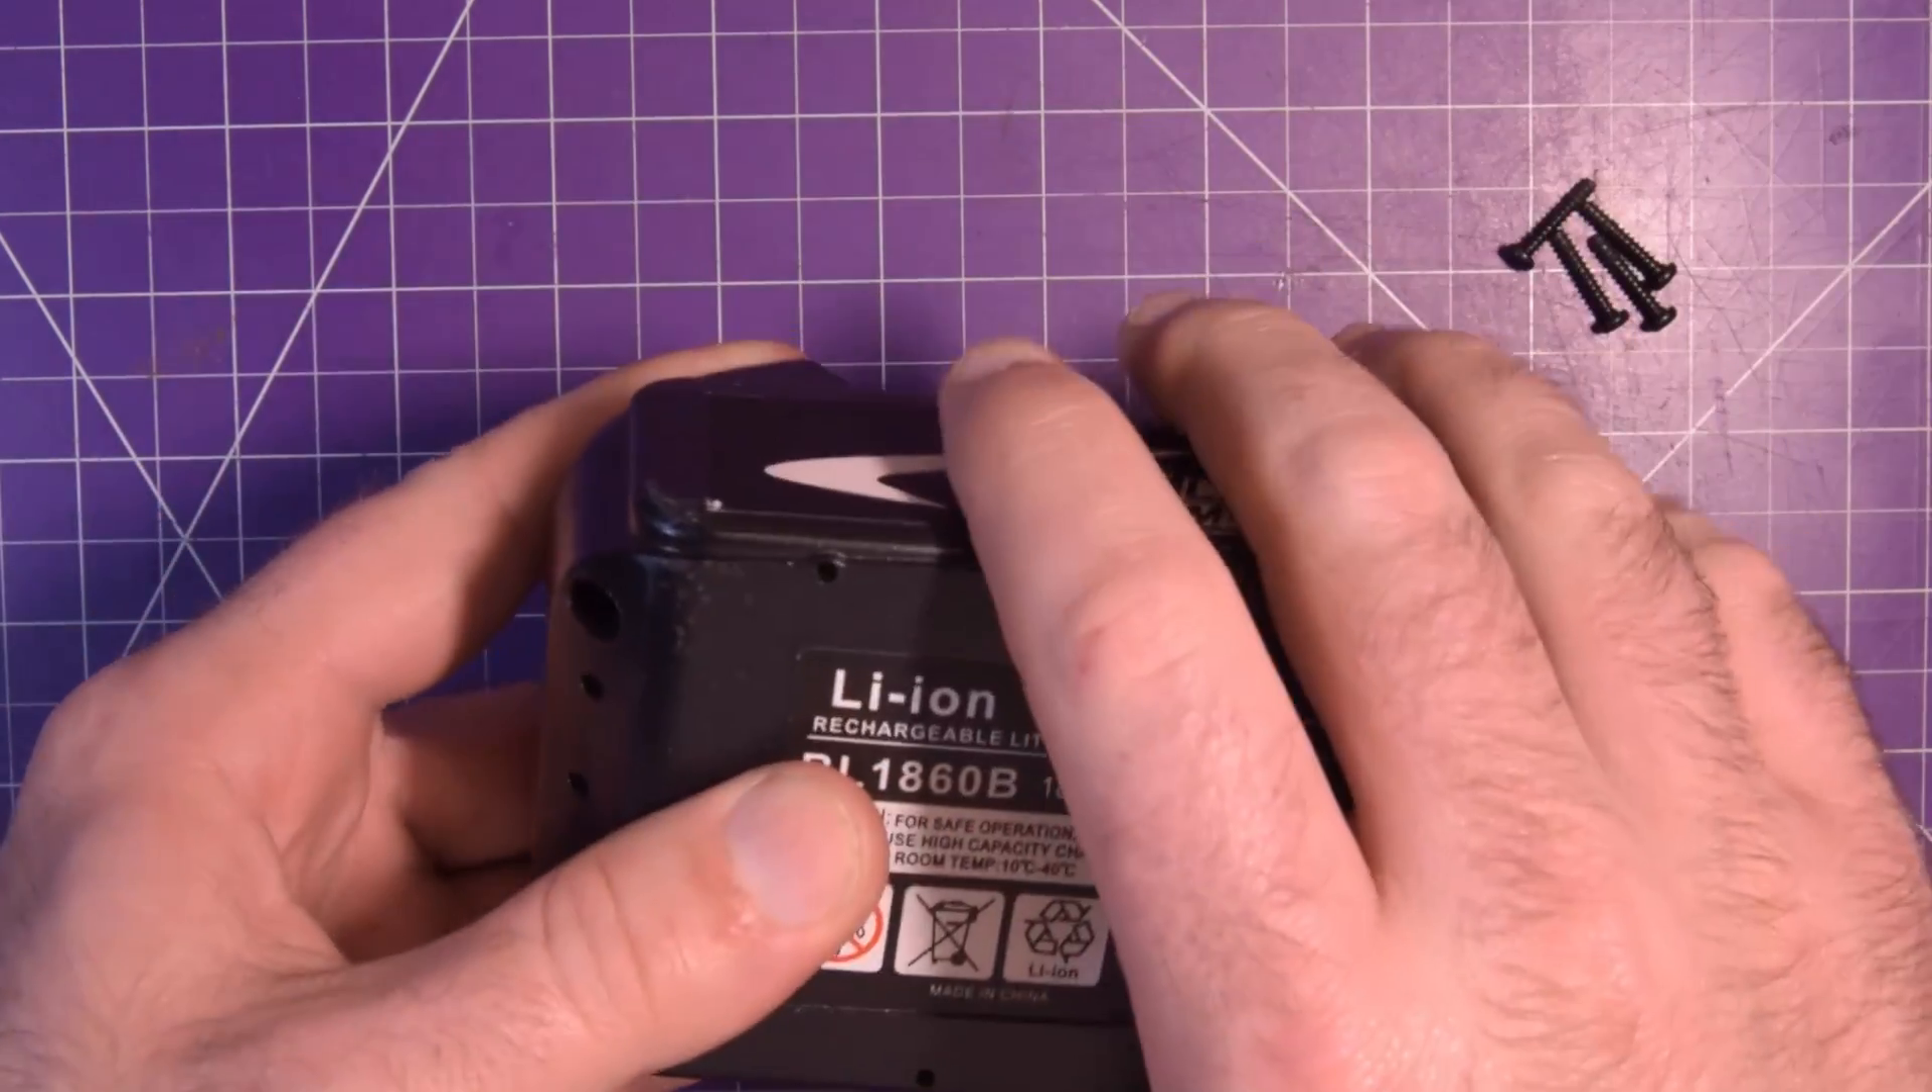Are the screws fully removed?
Yes.